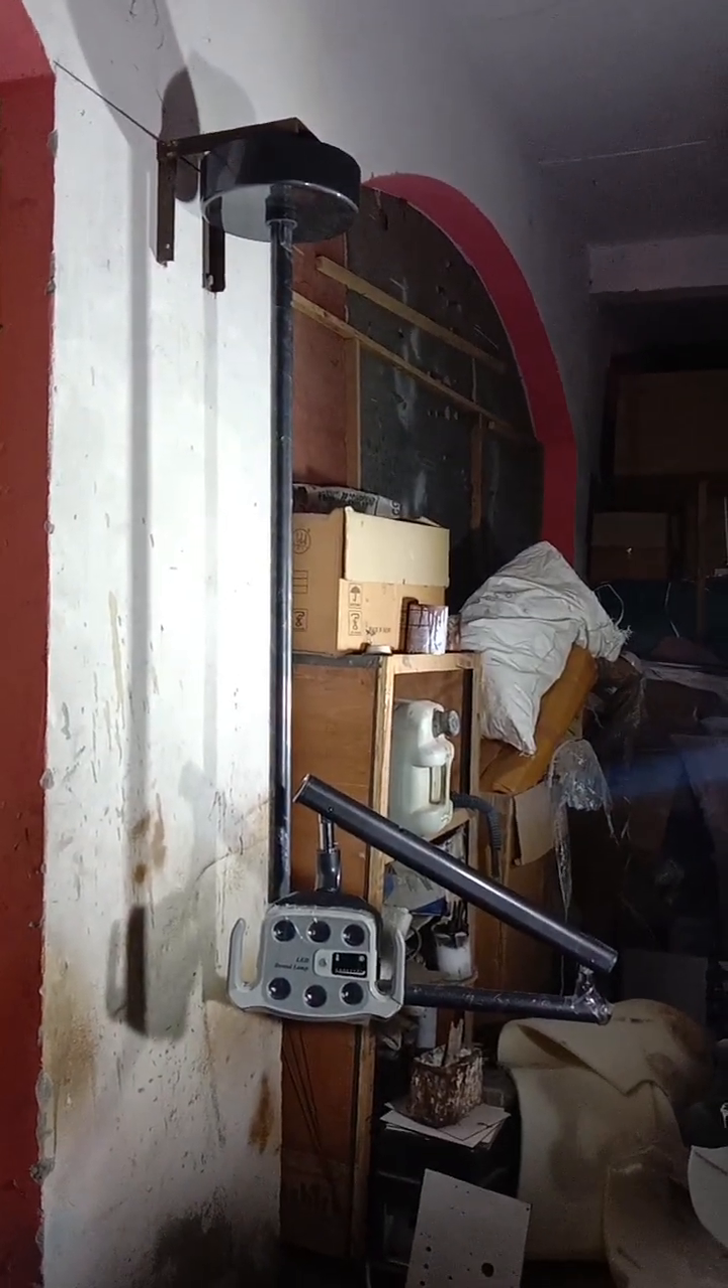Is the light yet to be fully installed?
No.